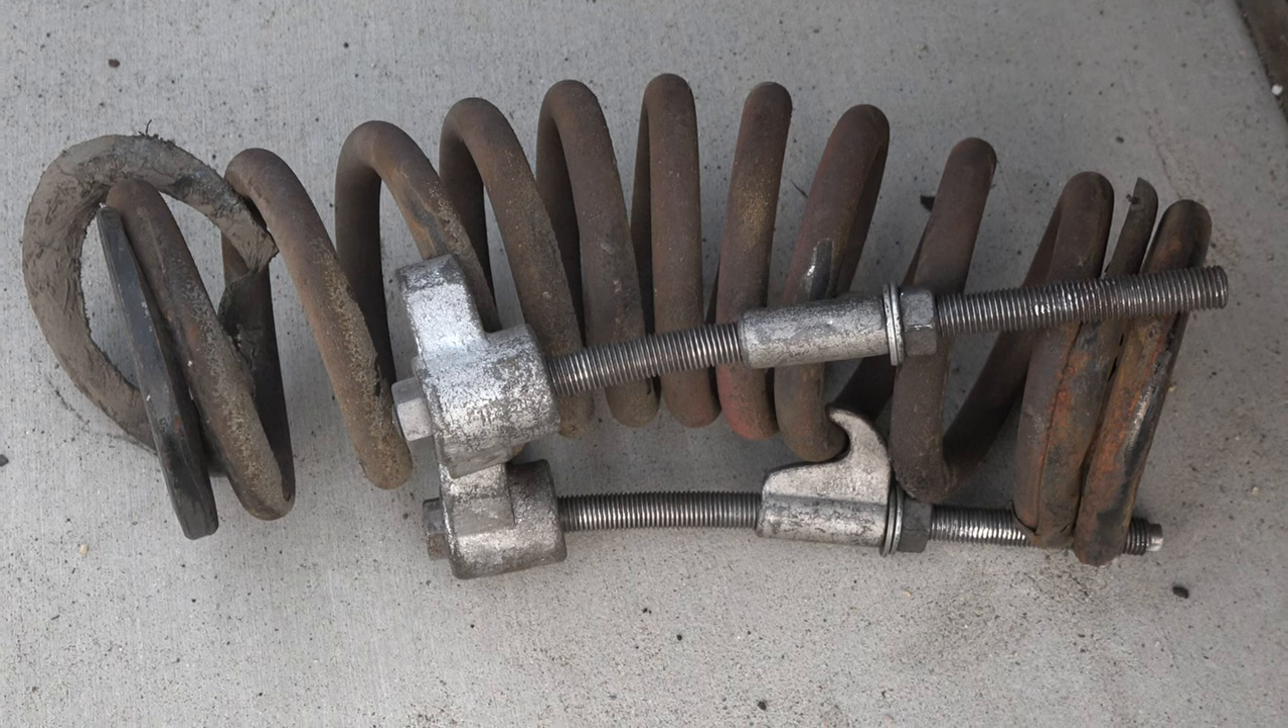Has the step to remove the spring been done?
Yes.